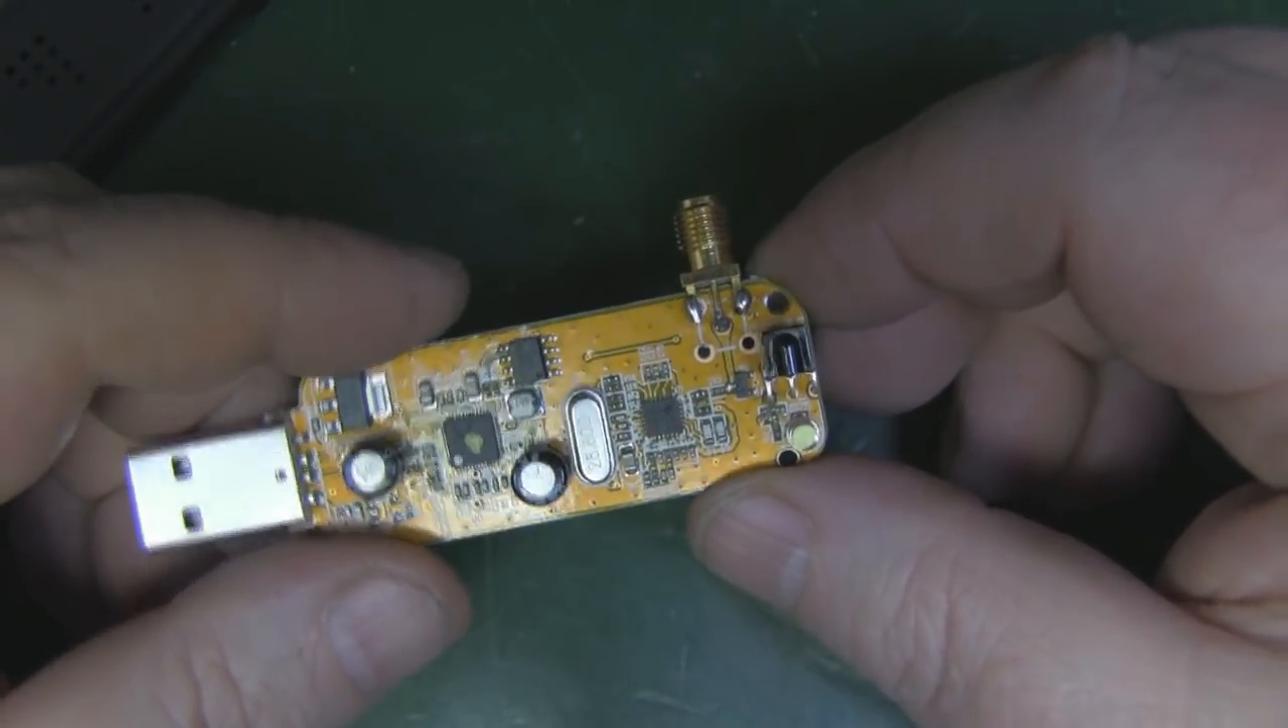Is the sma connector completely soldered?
Yes.